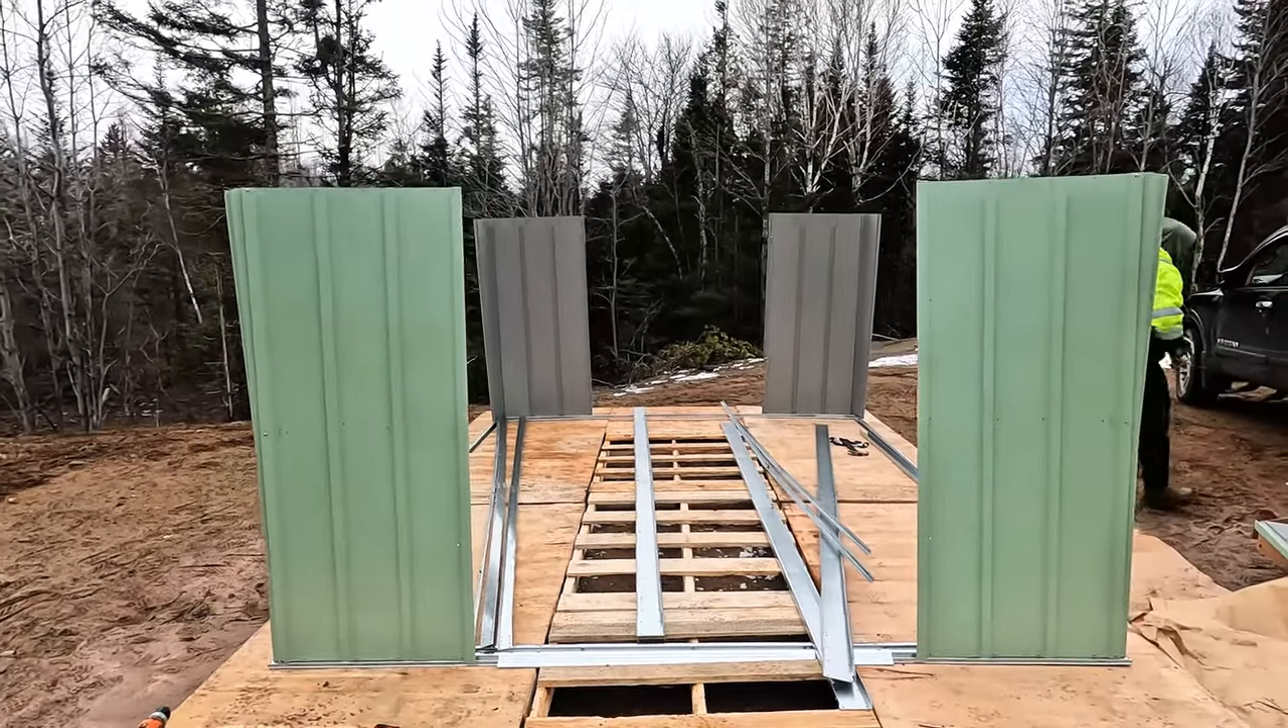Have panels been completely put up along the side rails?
No.